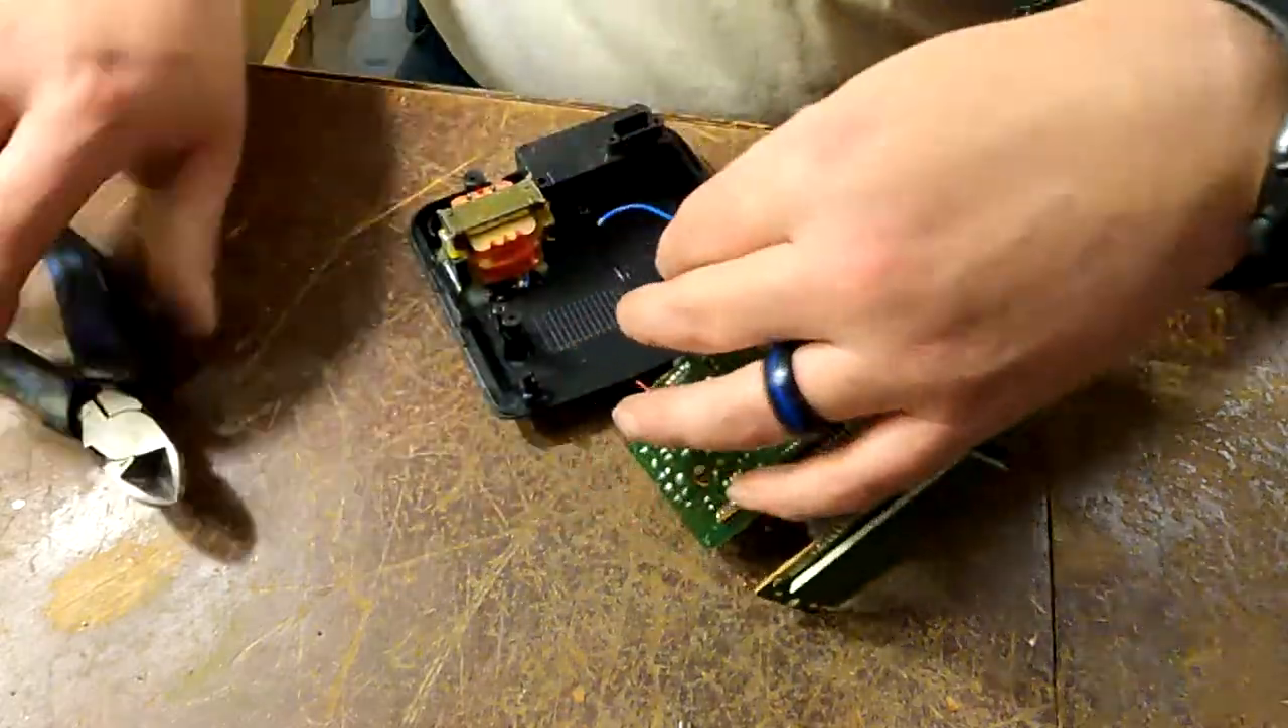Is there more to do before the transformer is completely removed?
Yes.